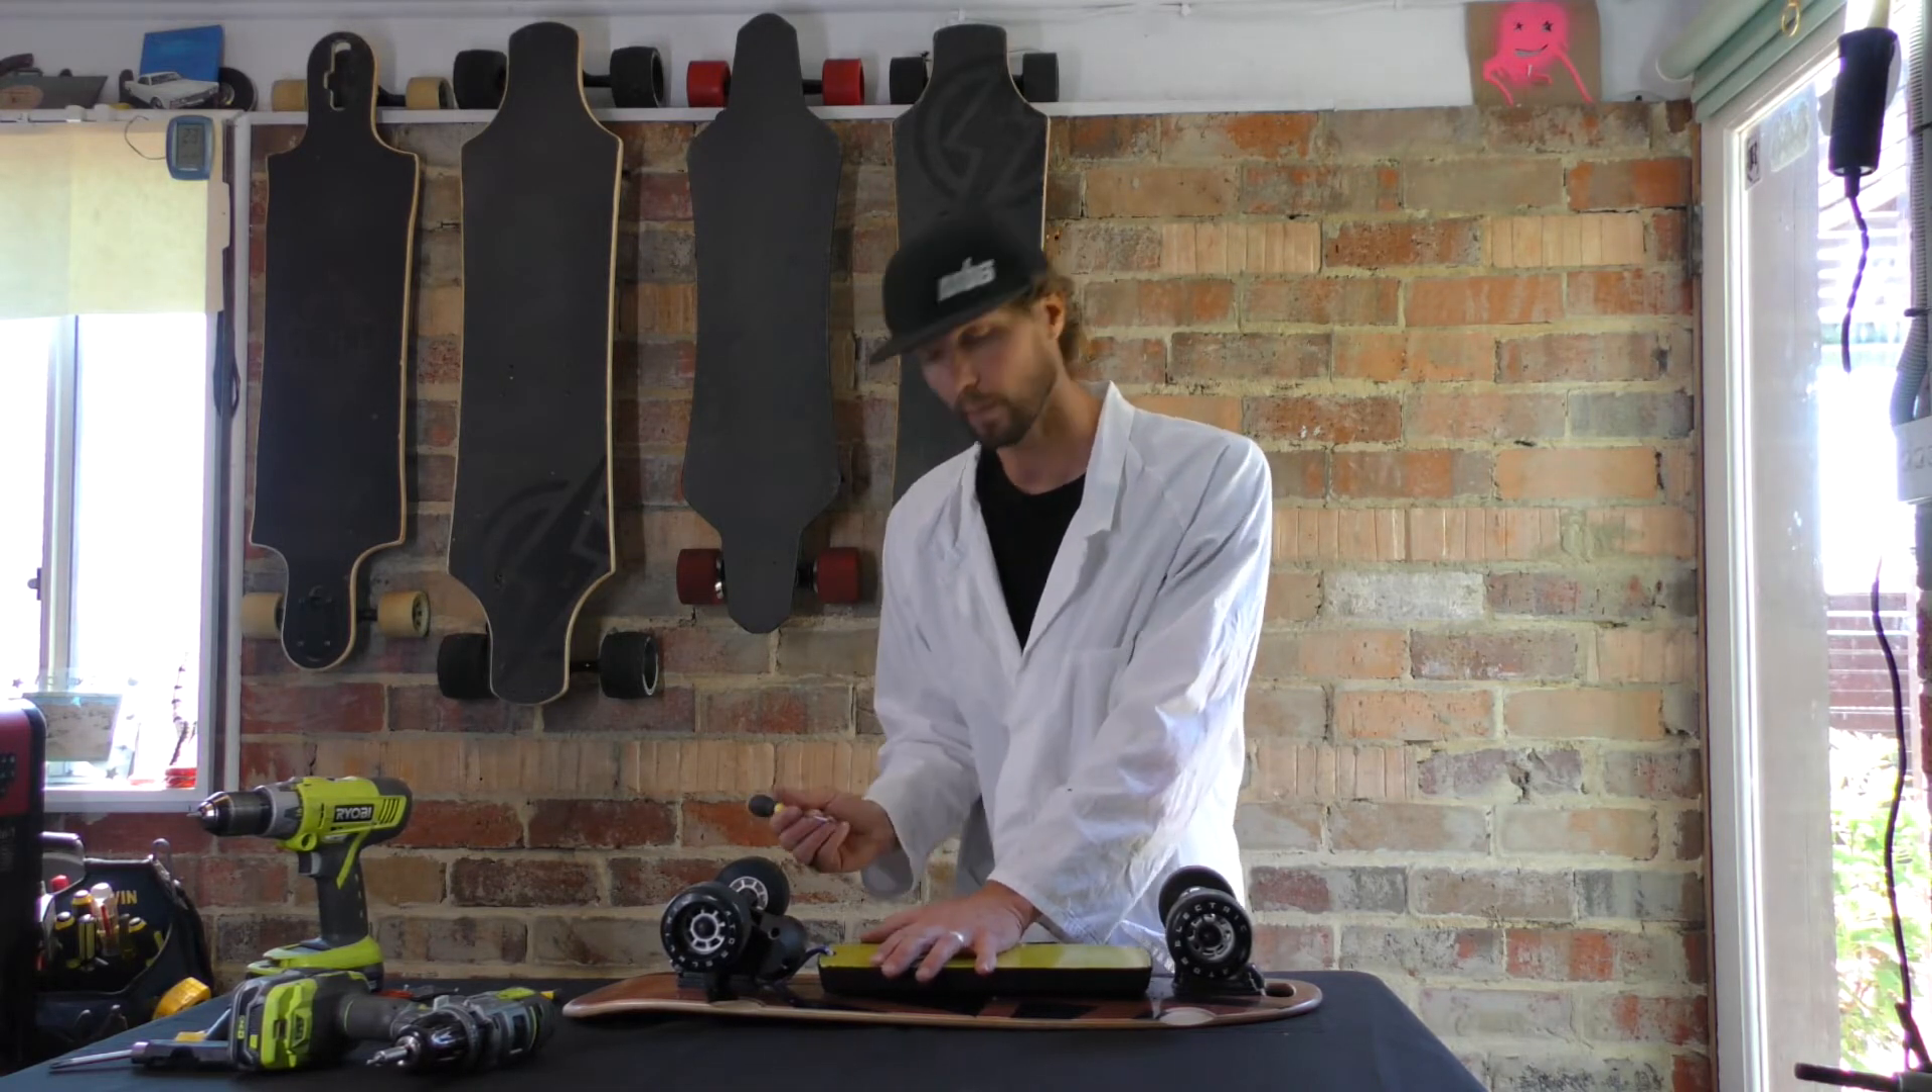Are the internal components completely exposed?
No.